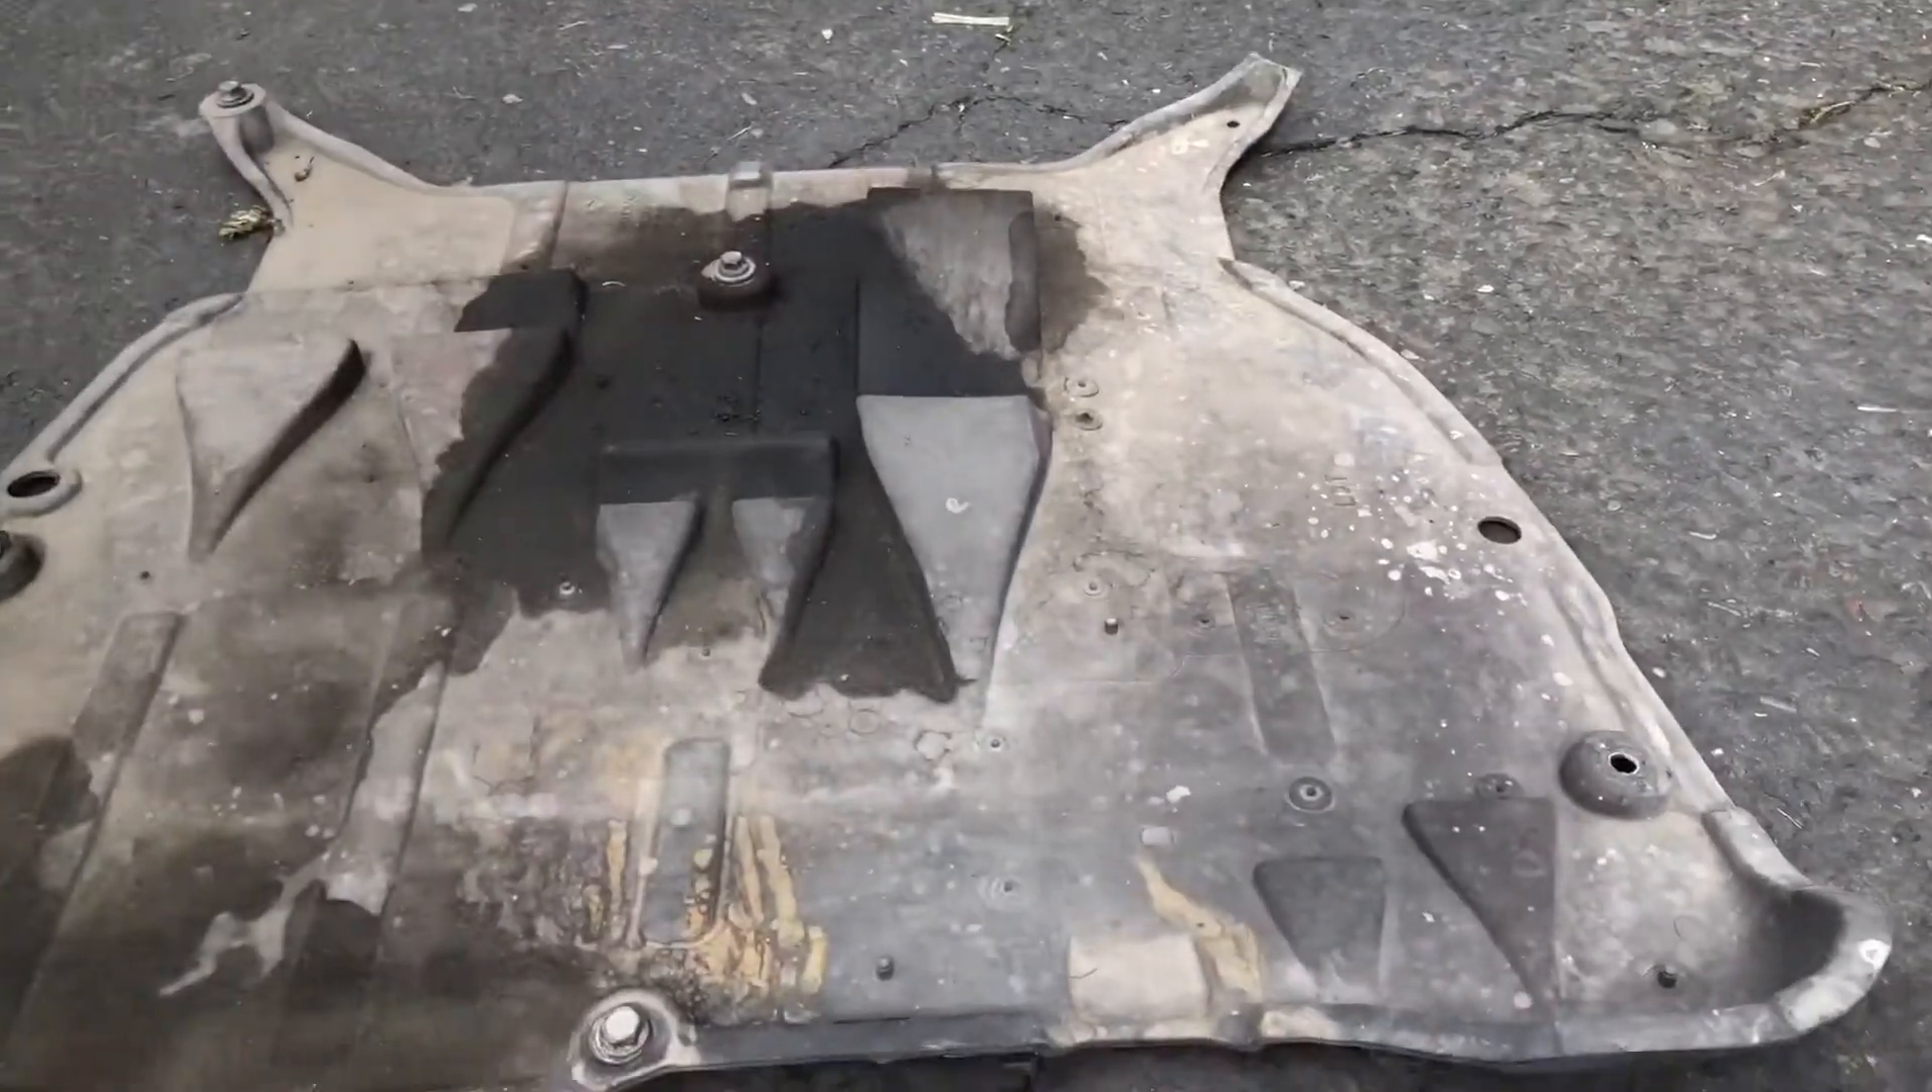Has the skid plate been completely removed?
Yes.